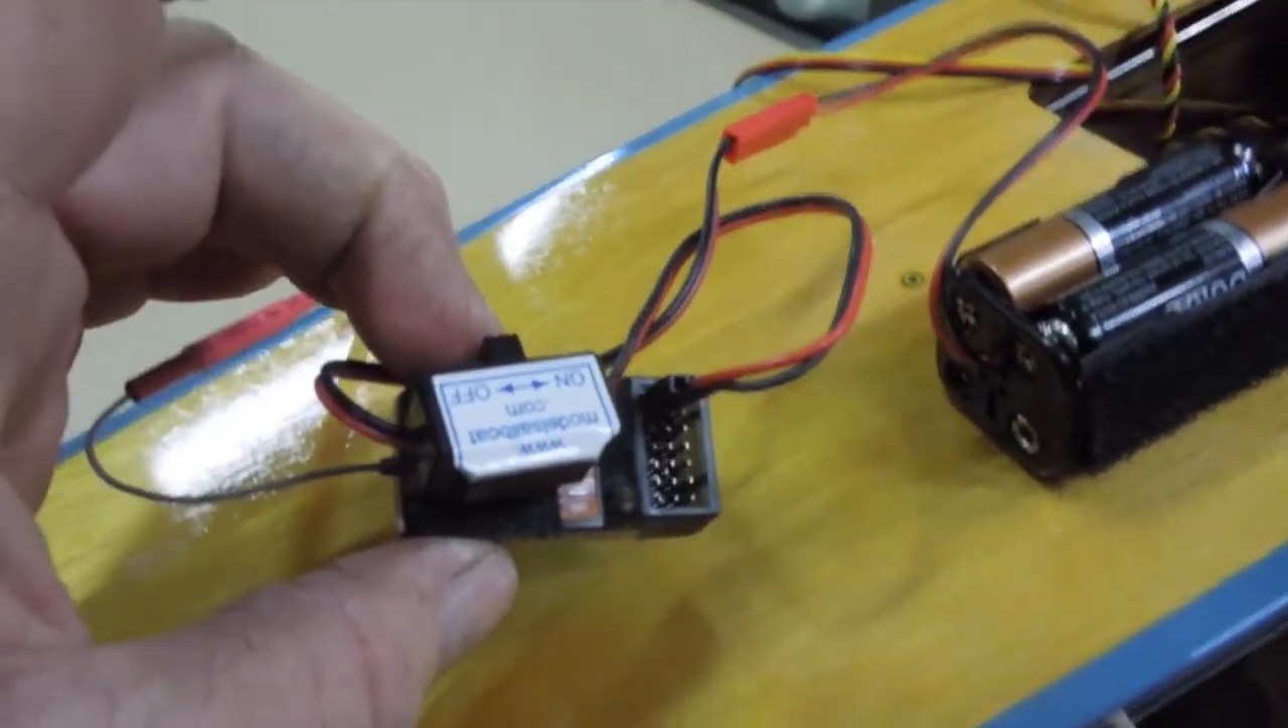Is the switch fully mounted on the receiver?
Yes.